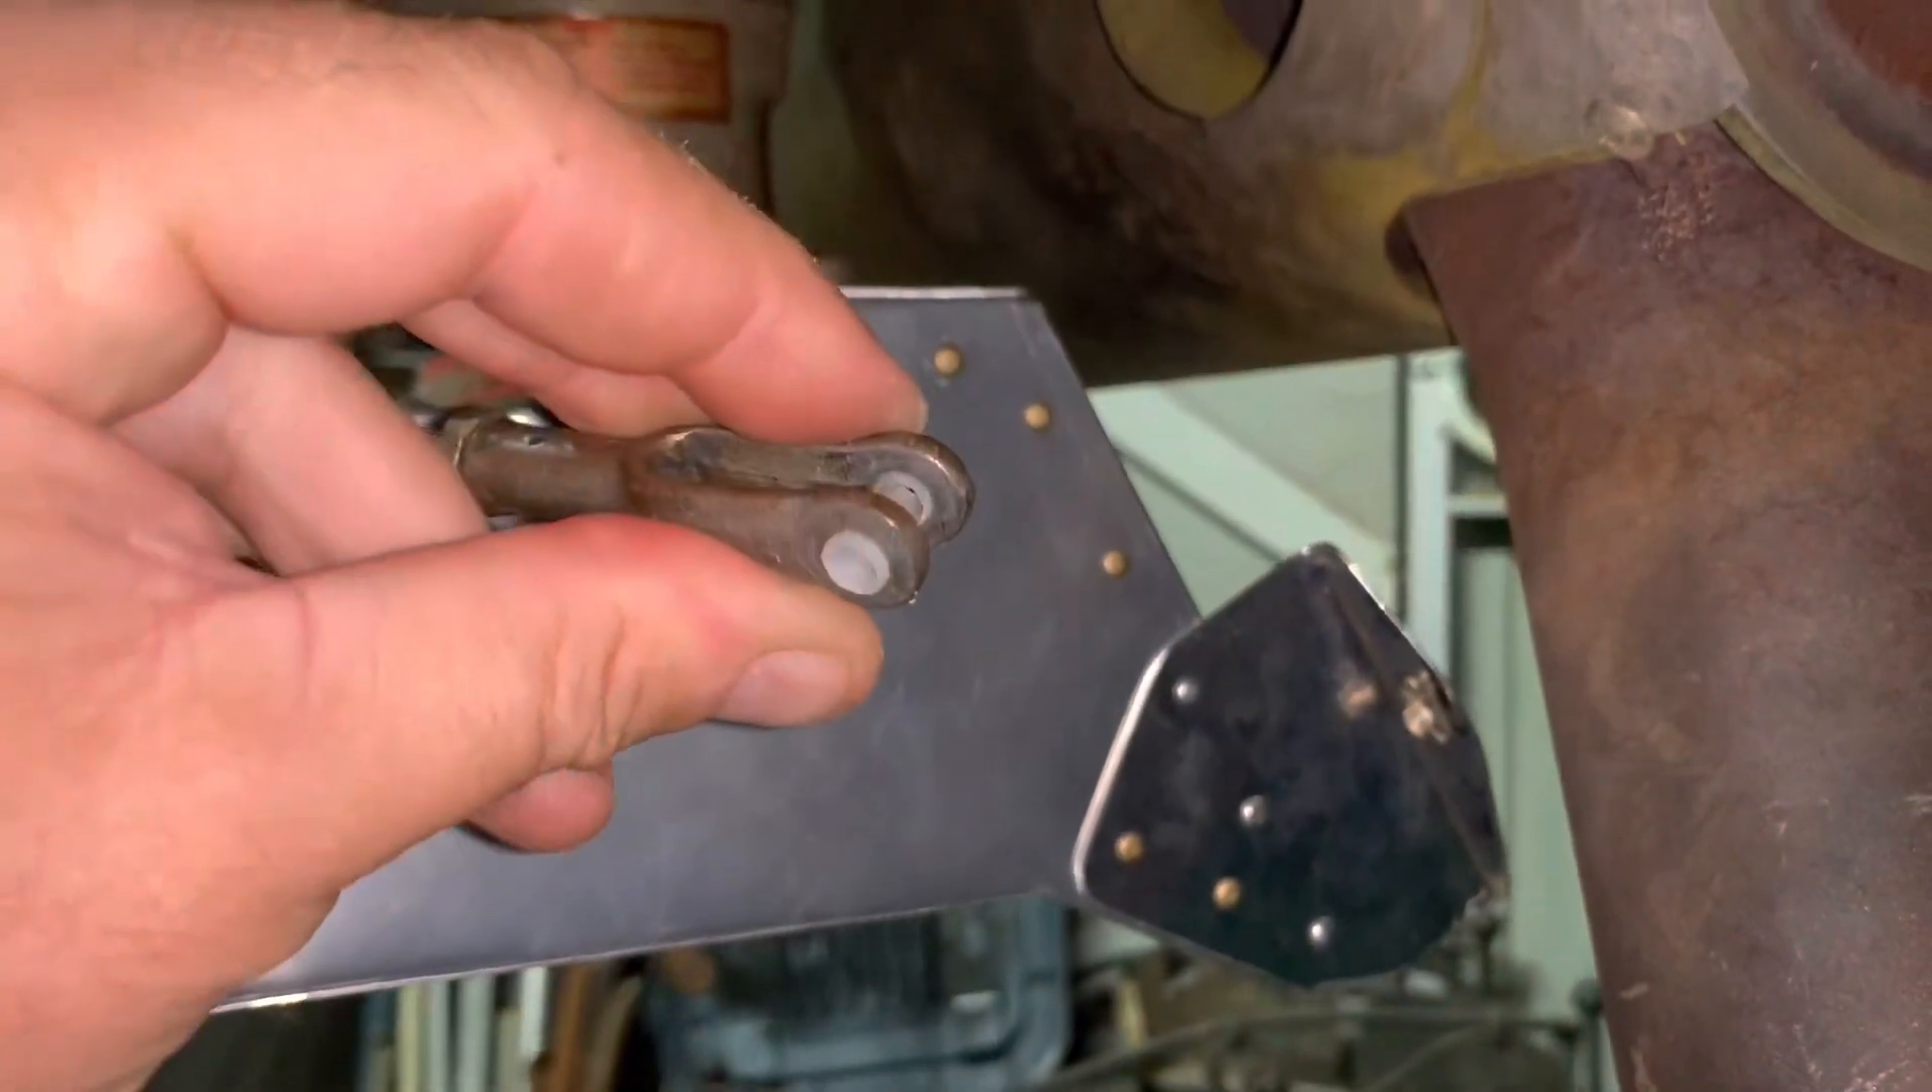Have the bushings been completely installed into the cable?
Yes.